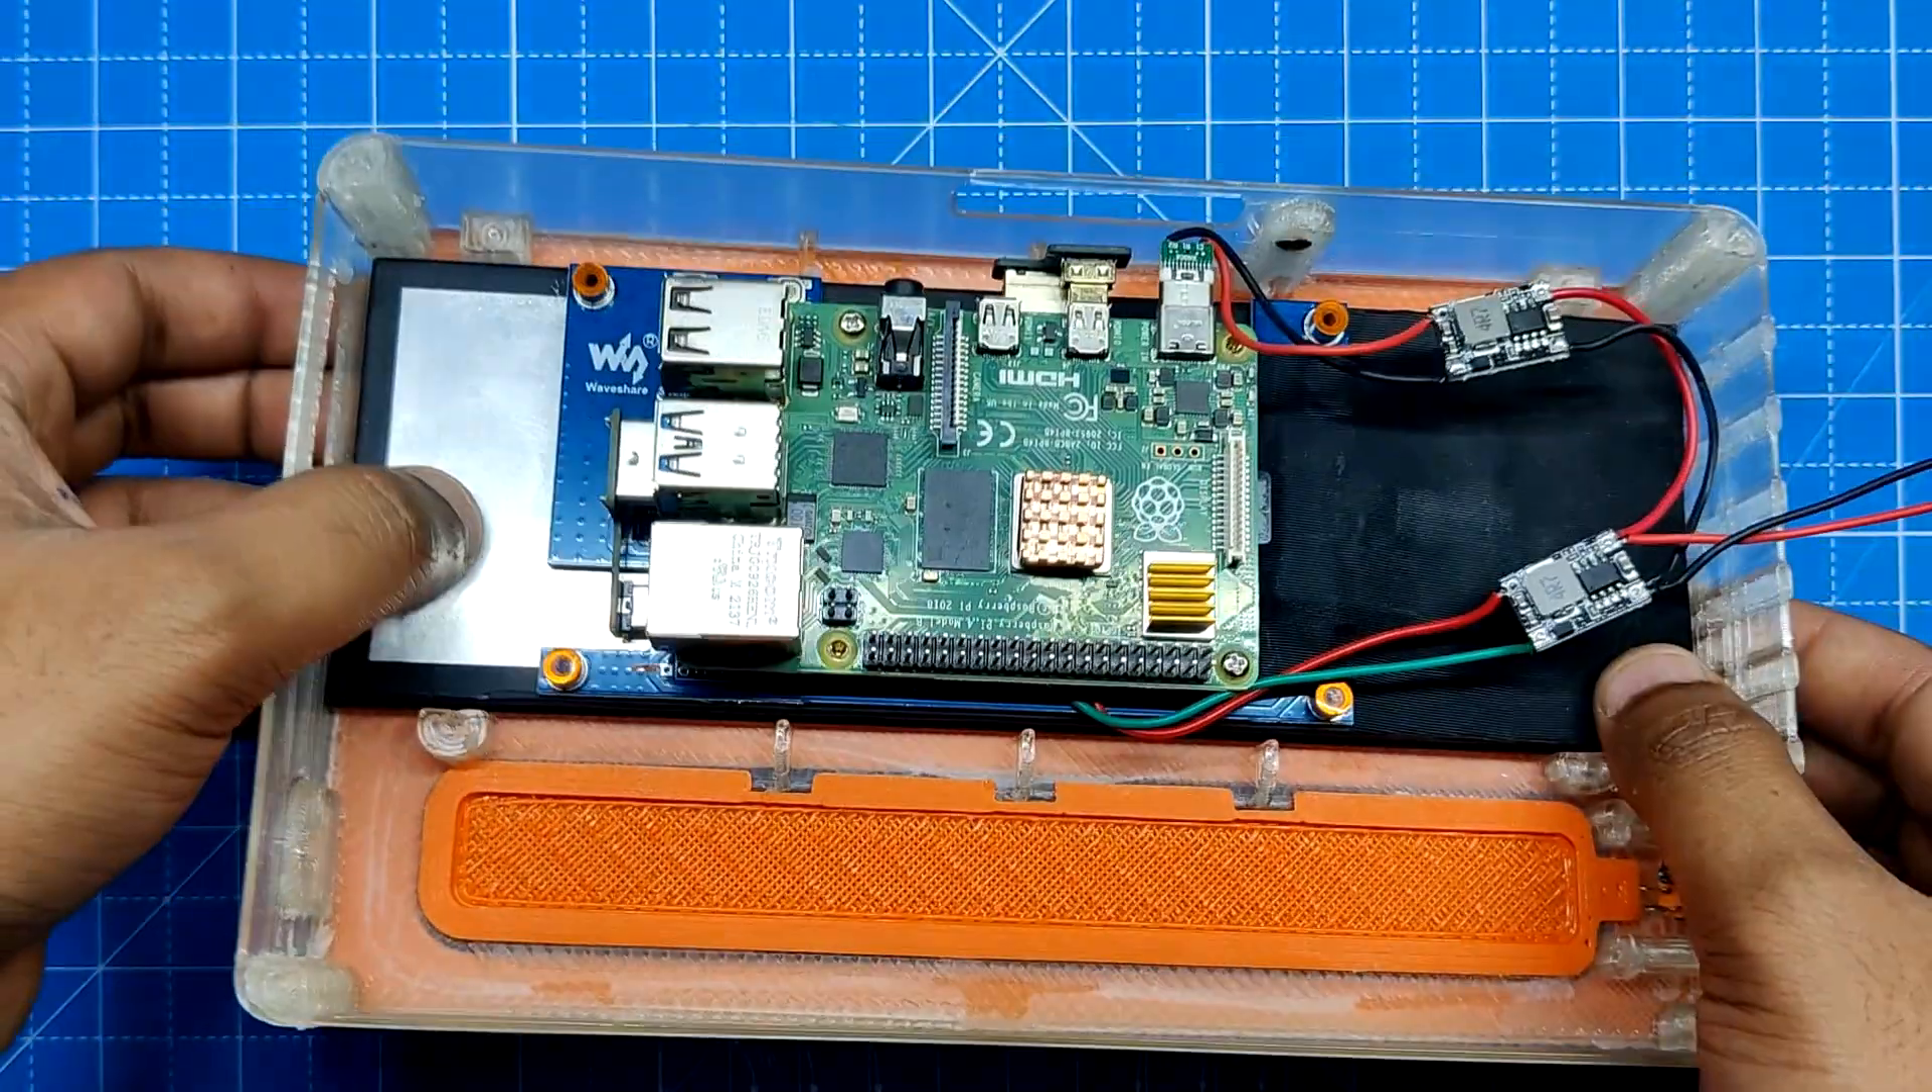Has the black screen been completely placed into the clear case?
Yes.